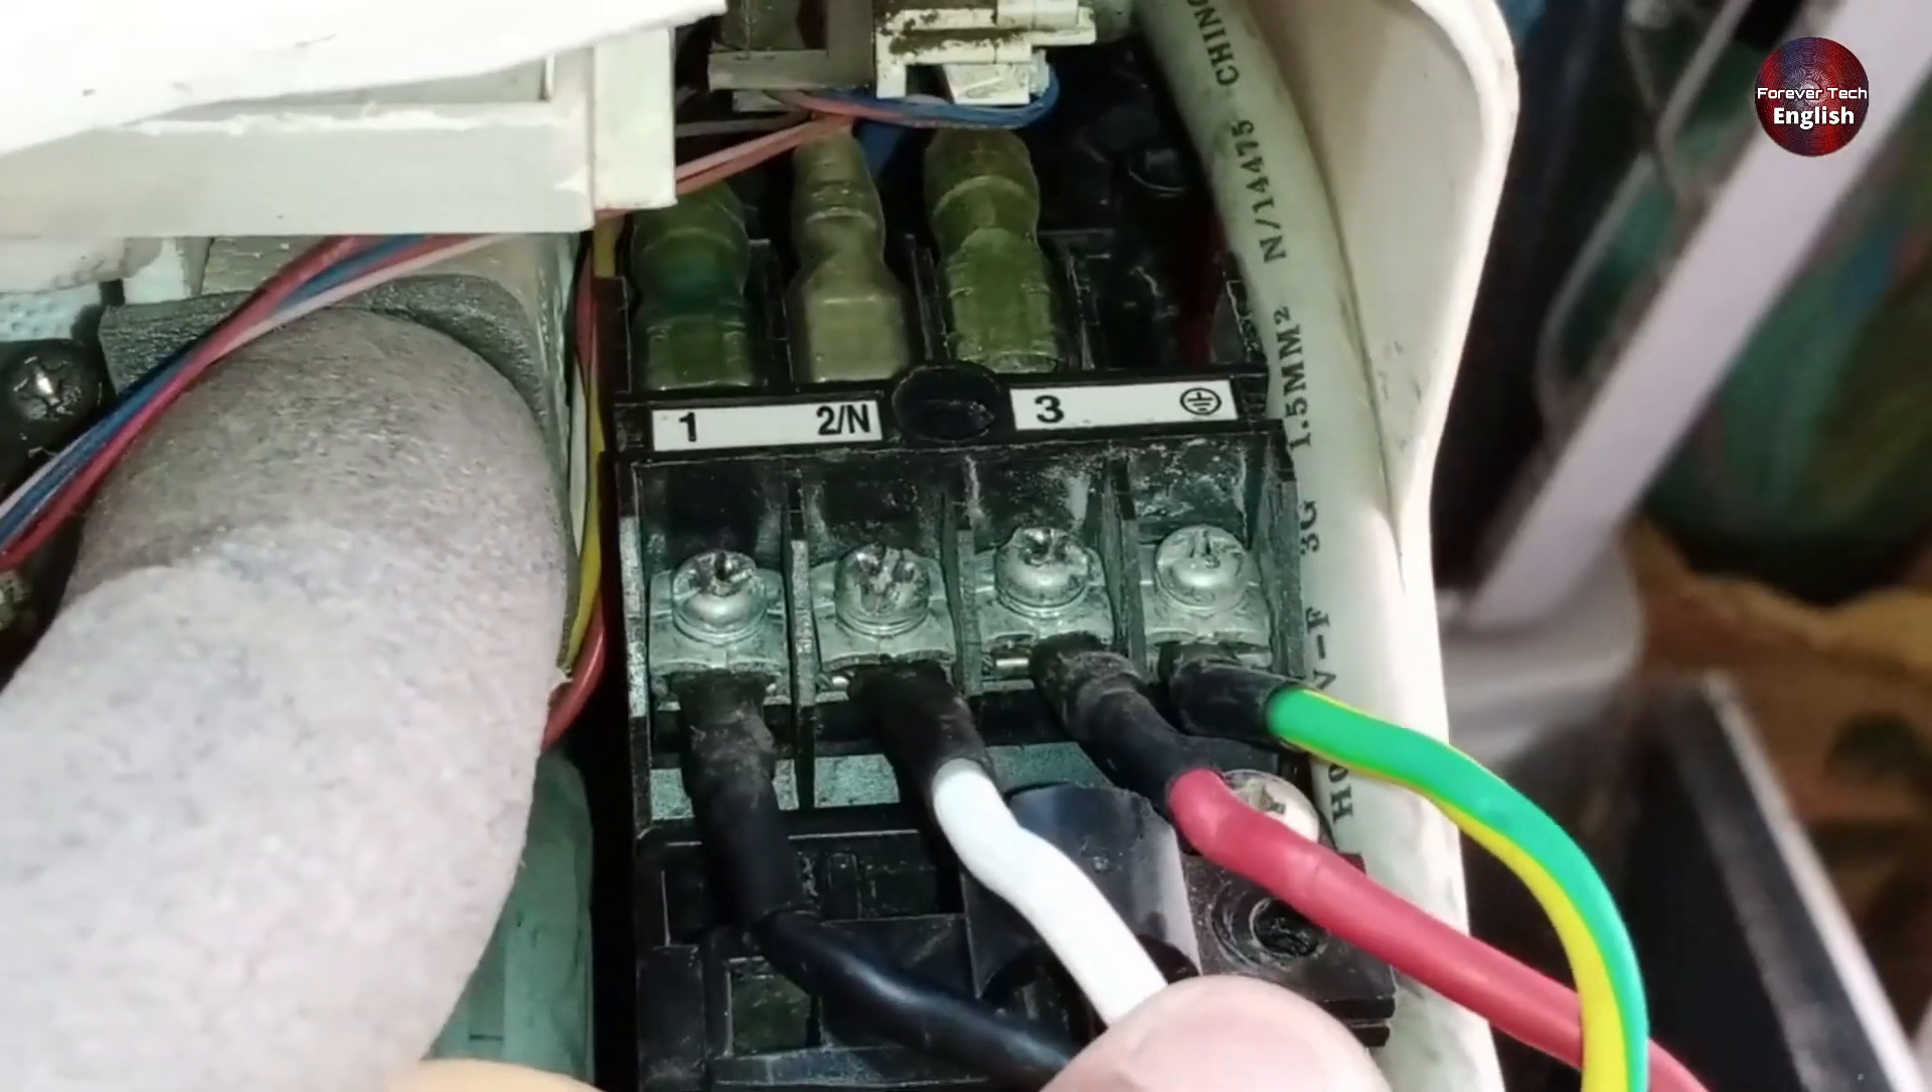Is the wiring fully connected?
Yes.